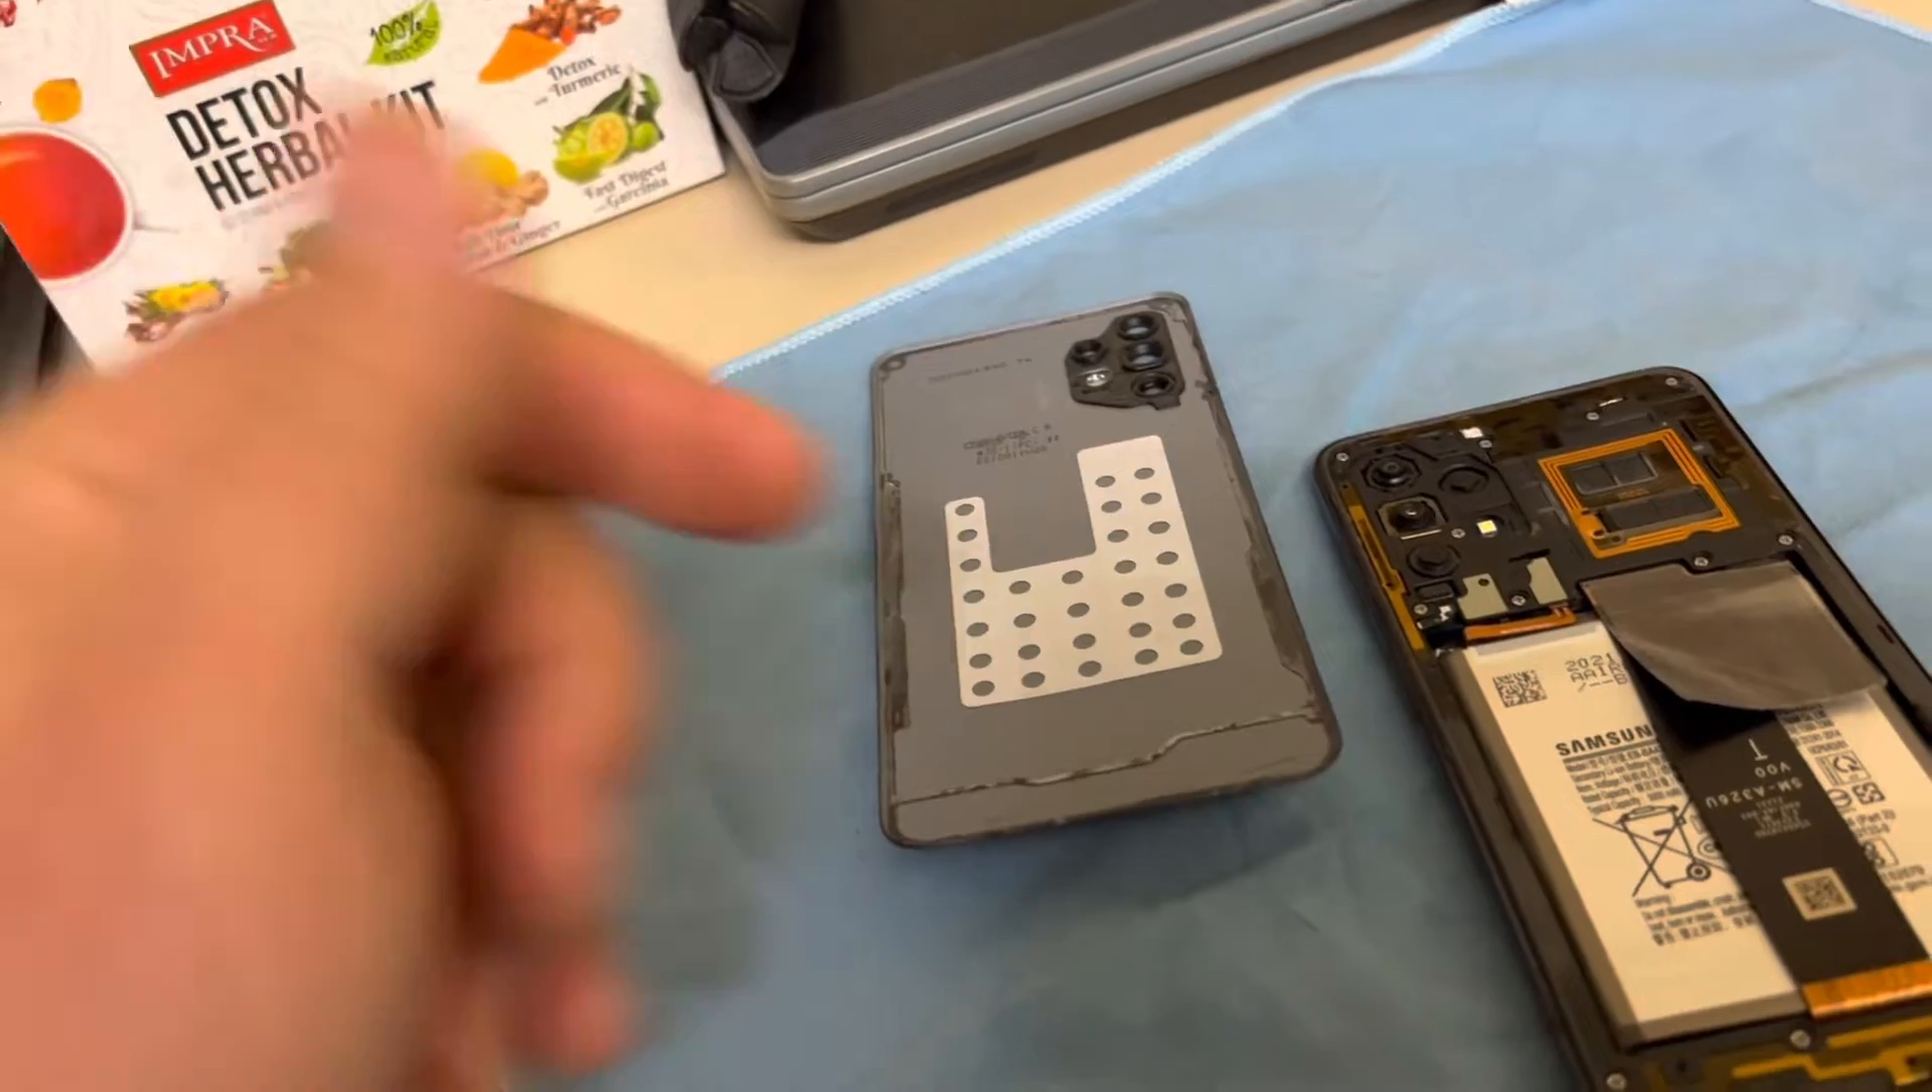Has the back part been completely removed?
Yes.